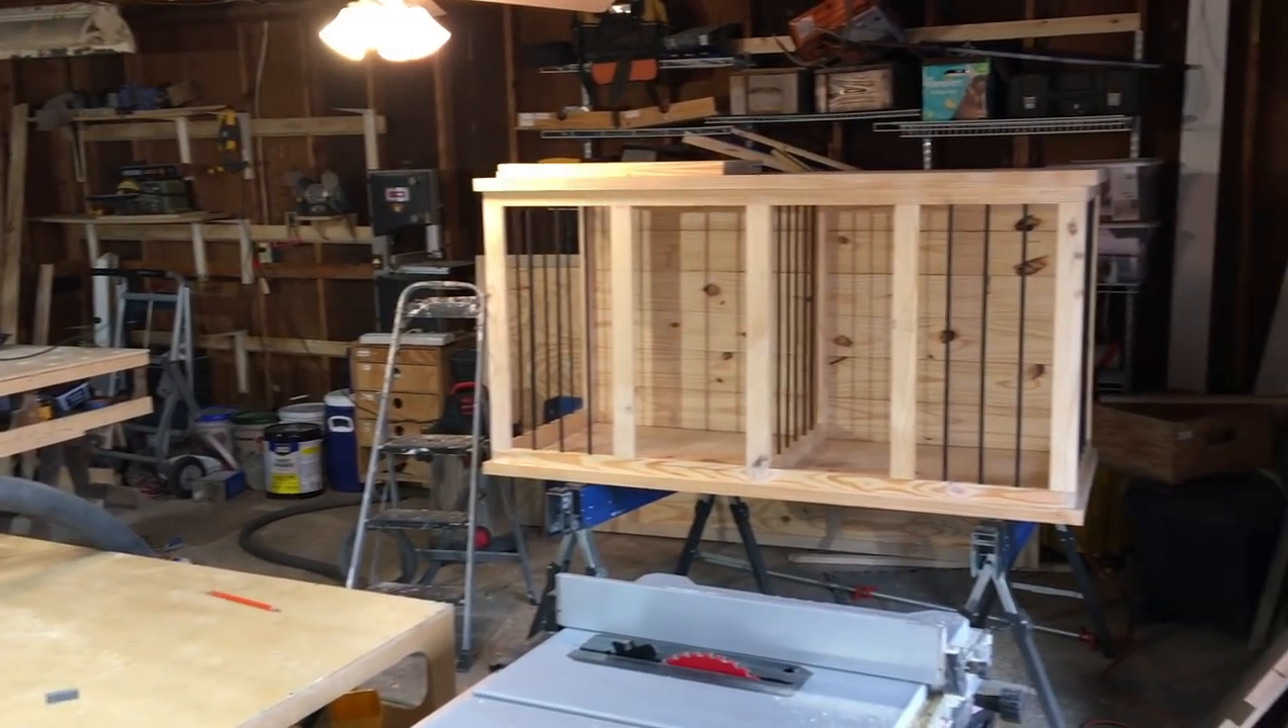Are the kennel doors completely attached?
No.